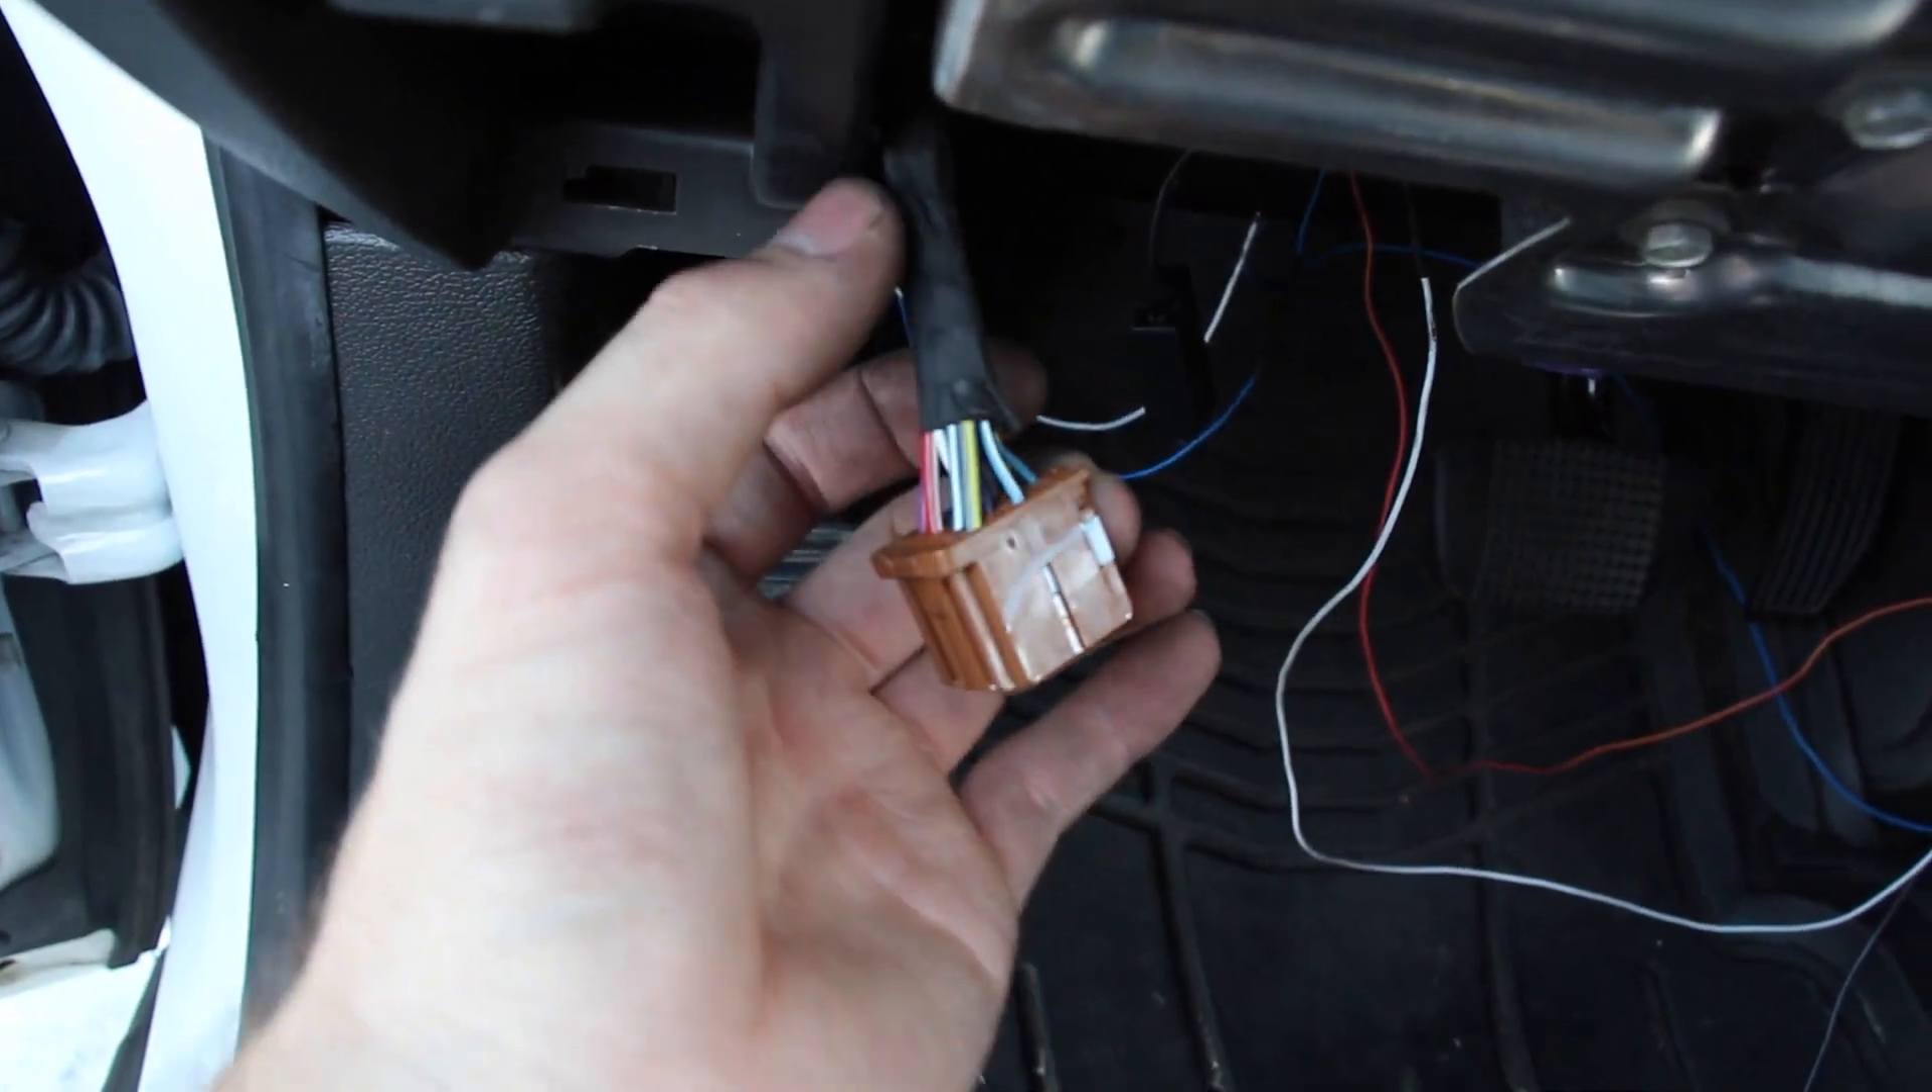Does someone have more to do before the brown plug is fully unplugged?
No.